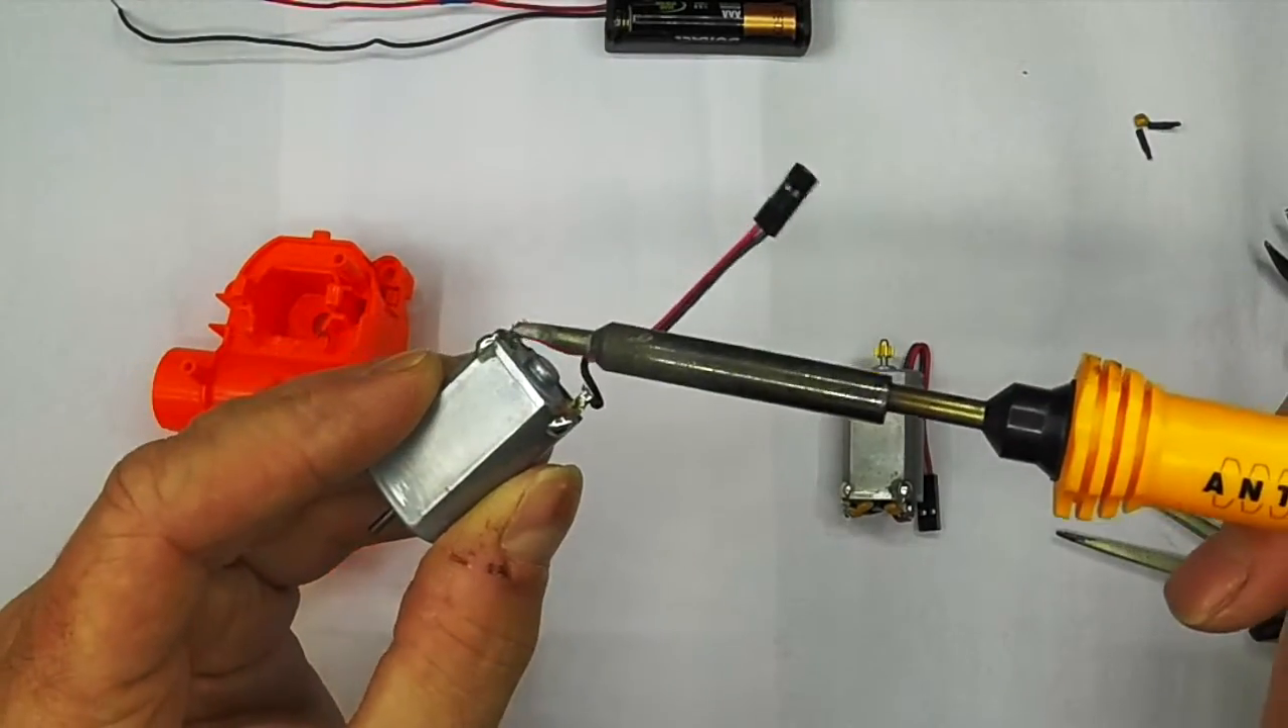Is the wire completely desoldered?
No.